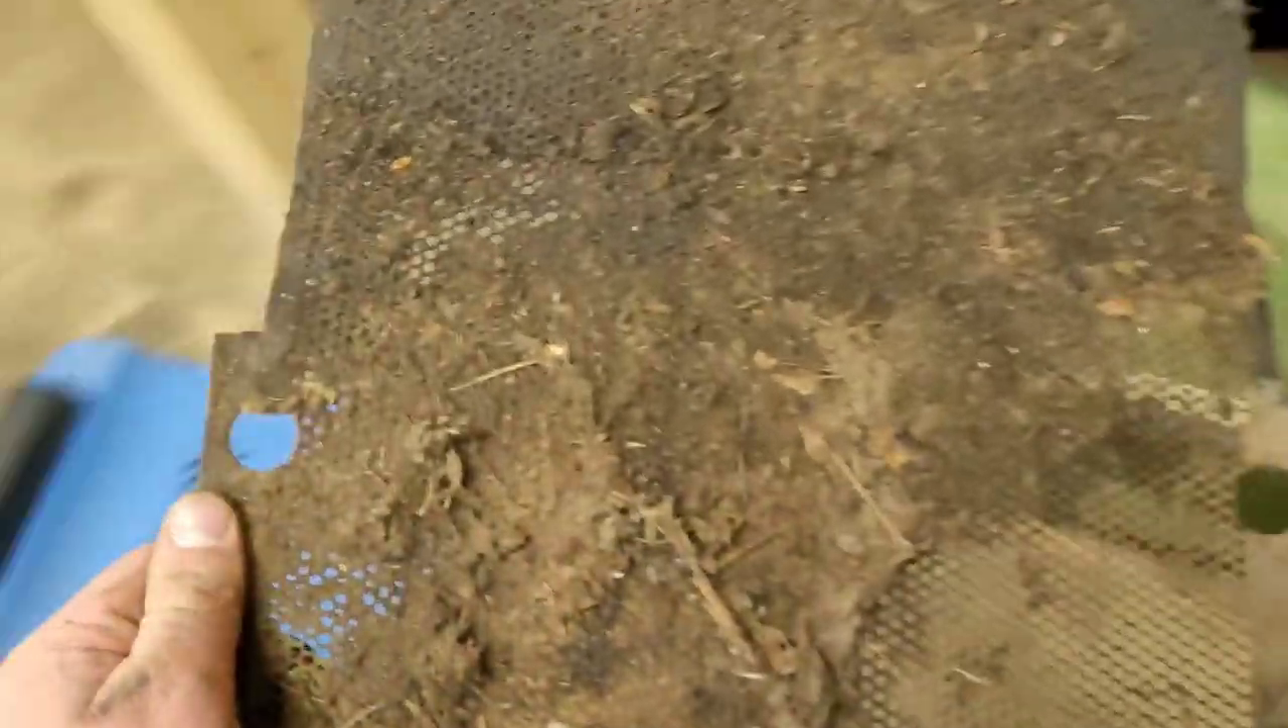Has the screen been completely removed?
Yes.